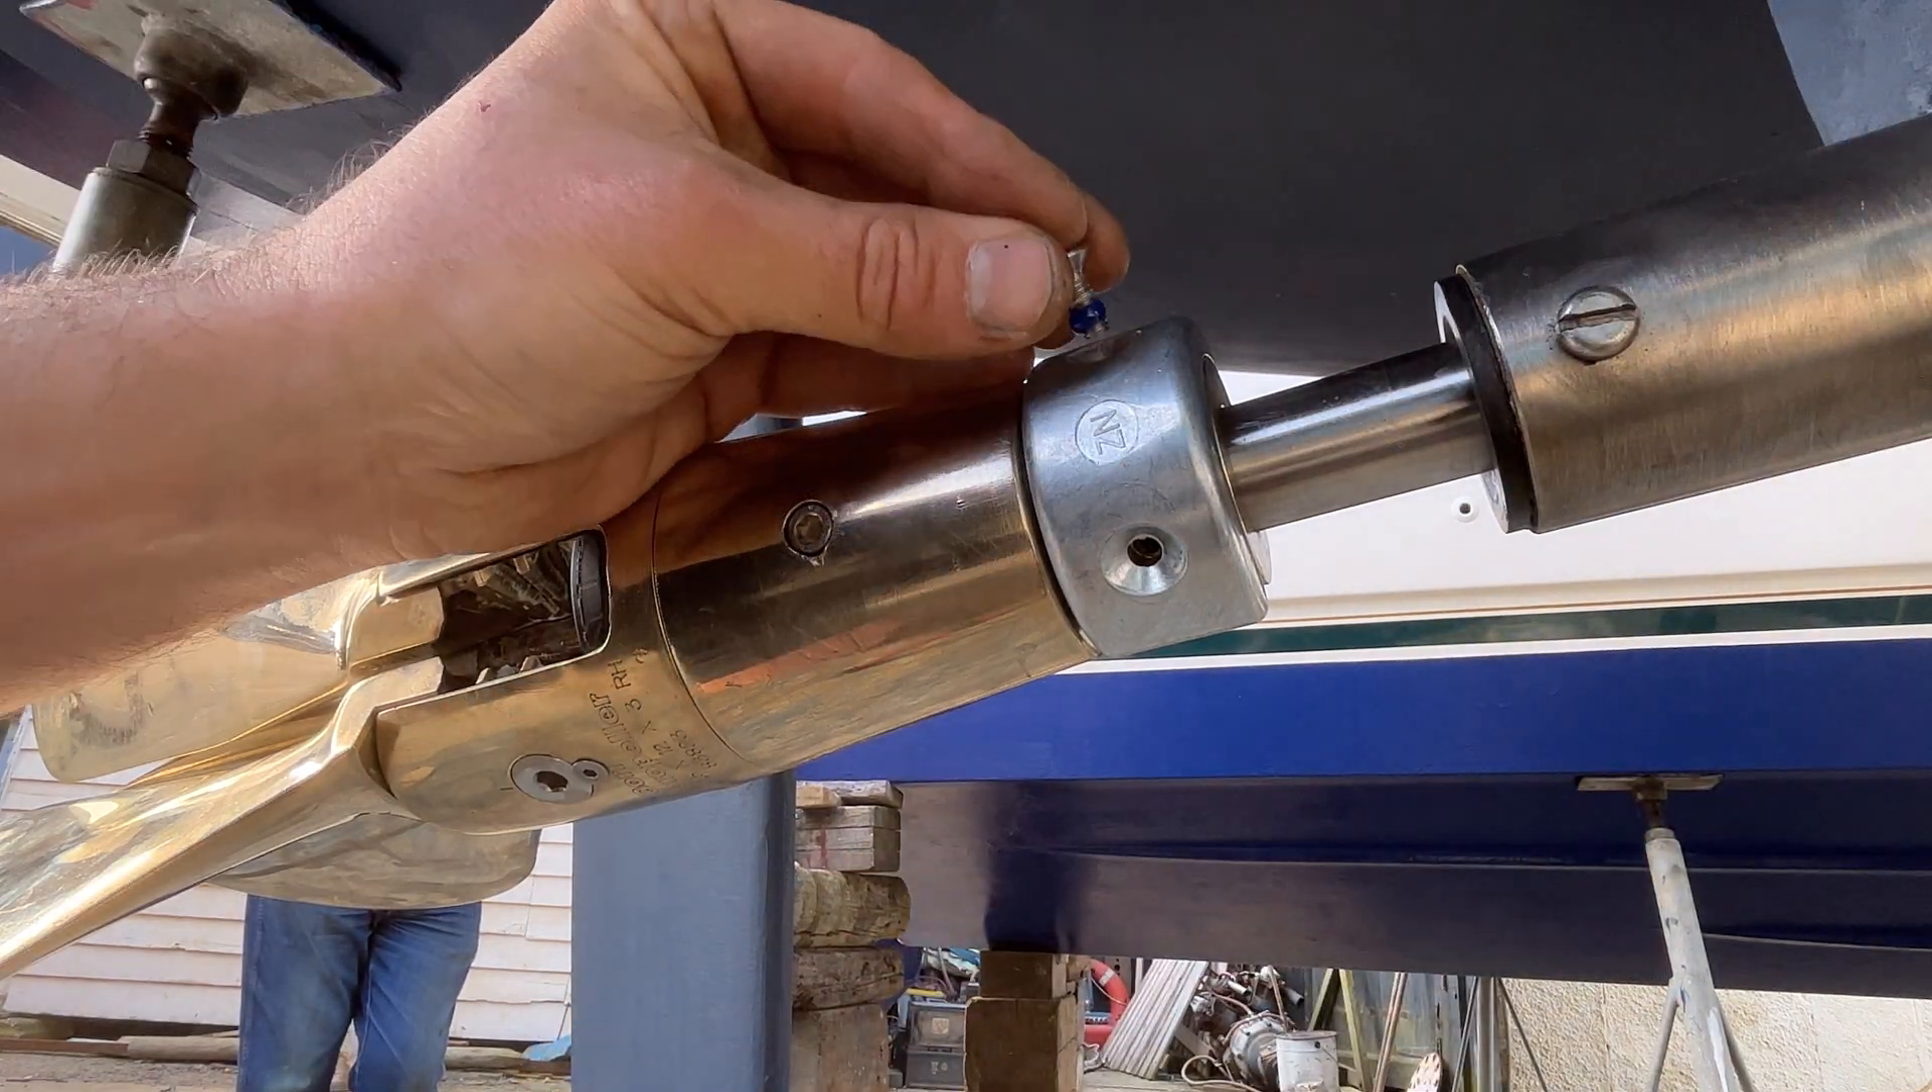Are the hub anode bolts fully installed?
No.